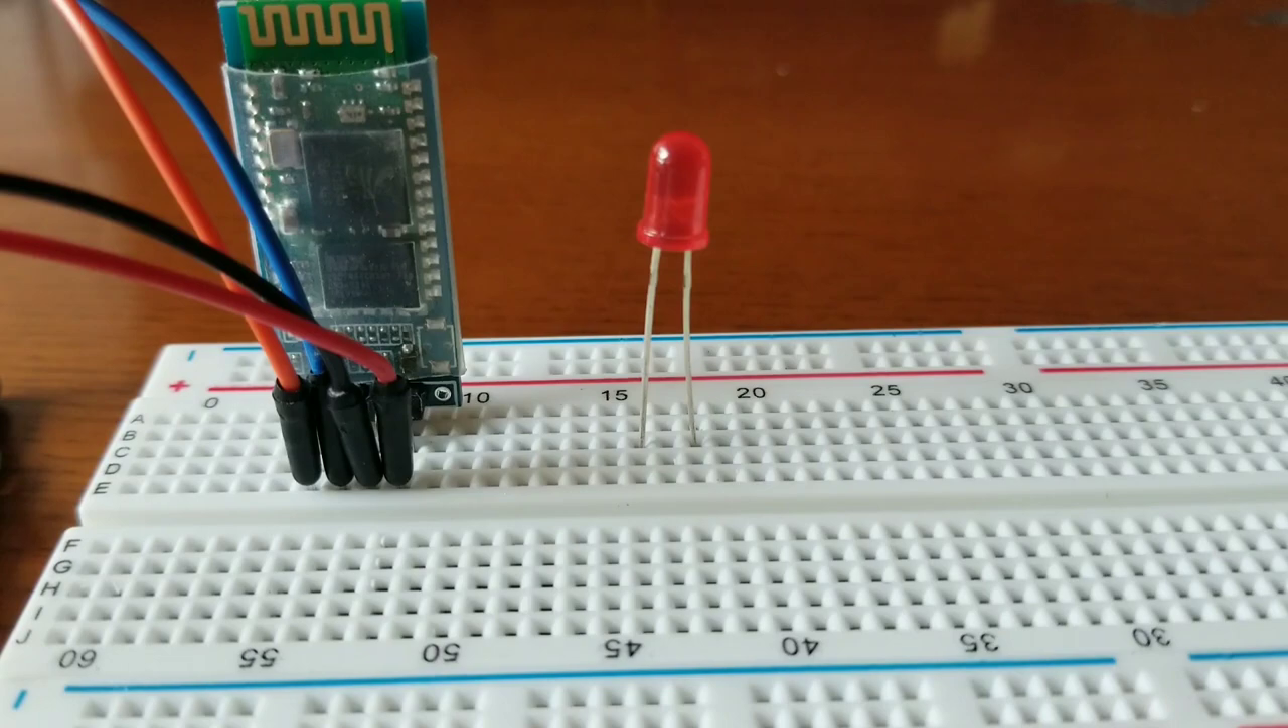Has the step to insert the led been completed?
Yes.